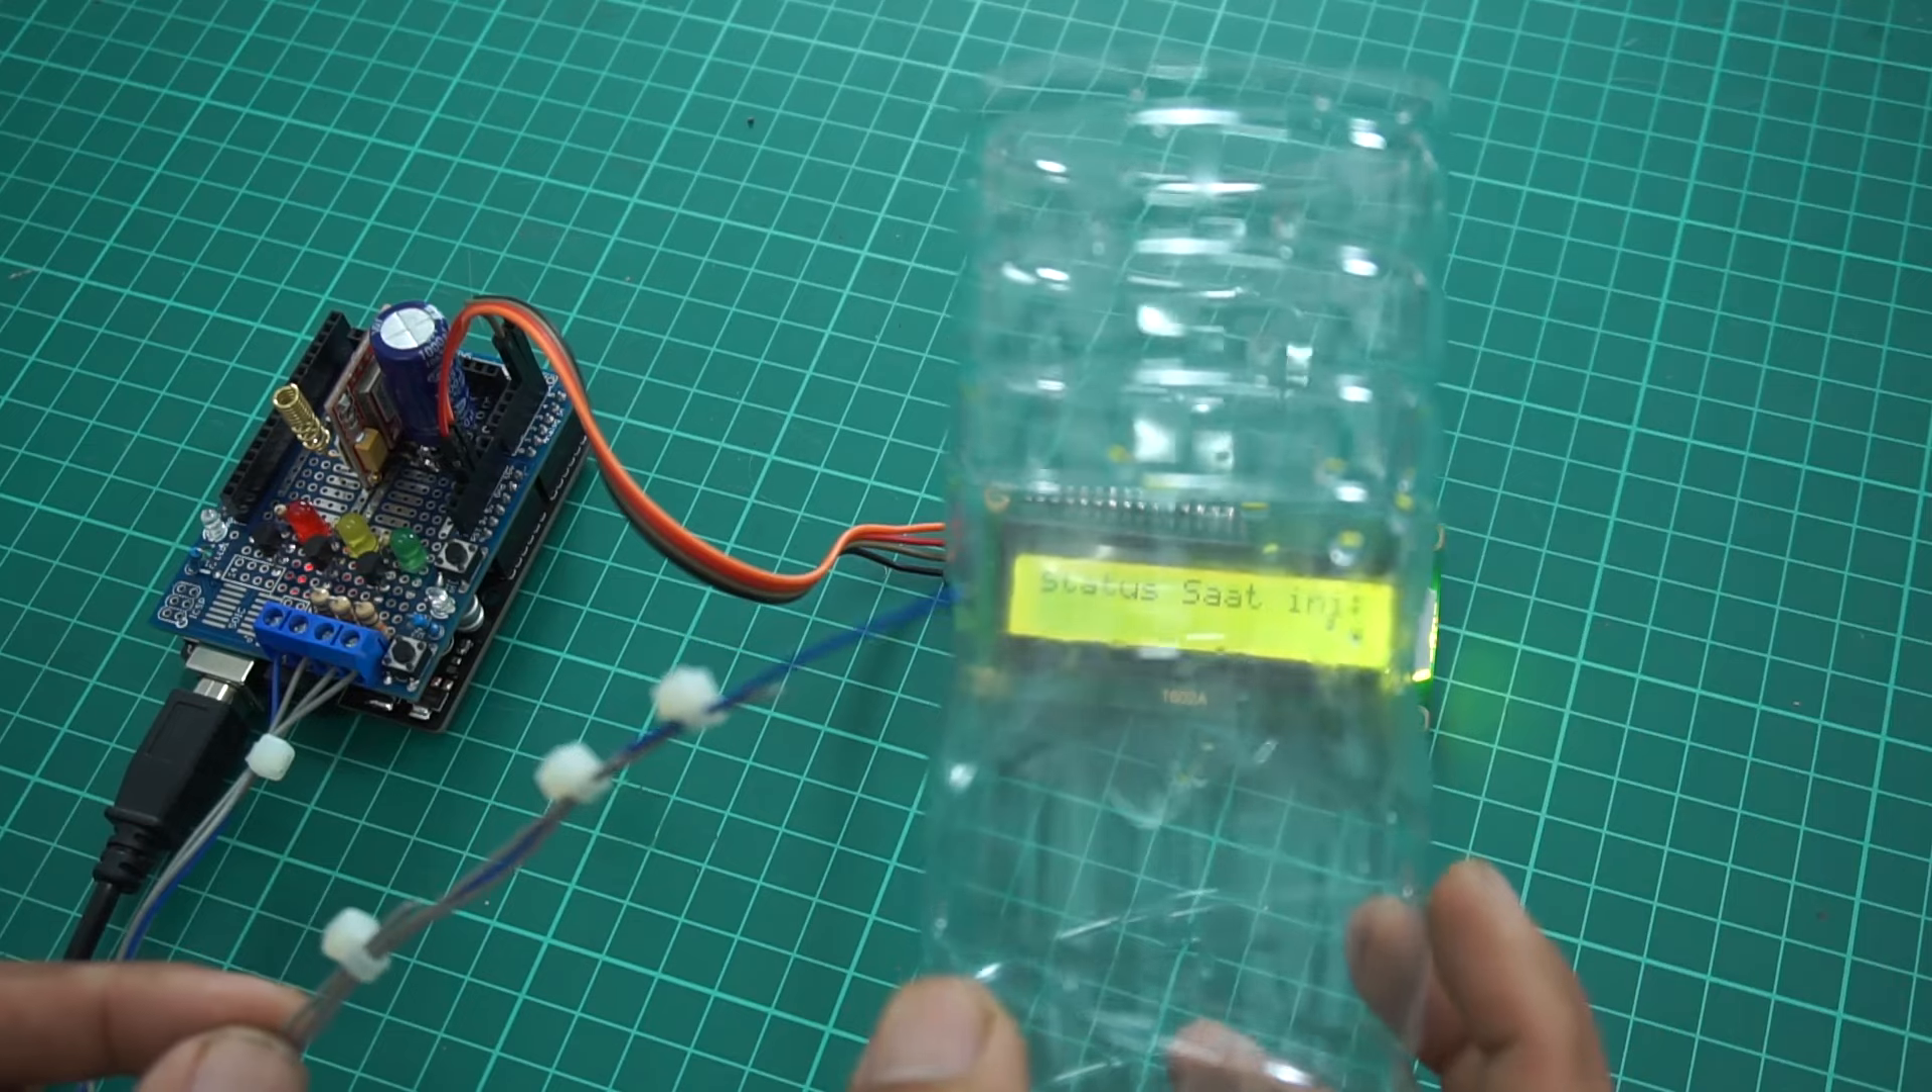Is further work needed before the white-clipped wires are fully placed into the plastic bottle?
Yes.